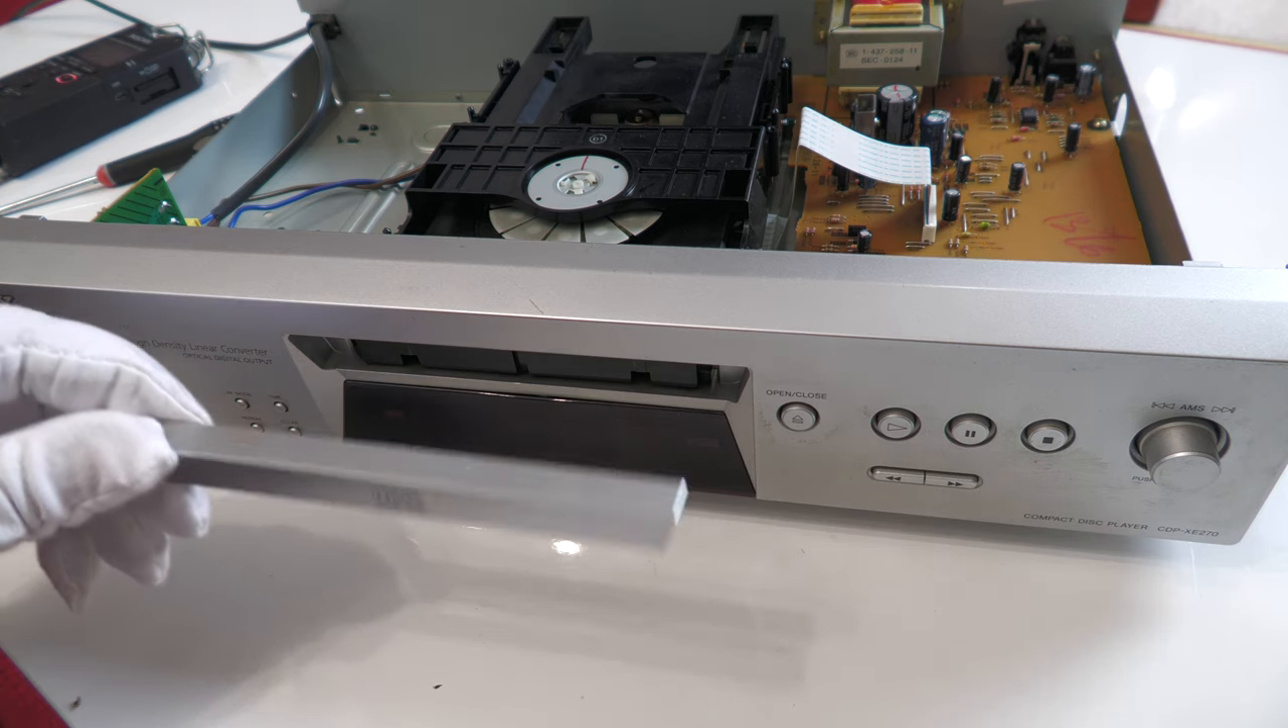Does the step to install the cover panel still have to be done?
Yes.